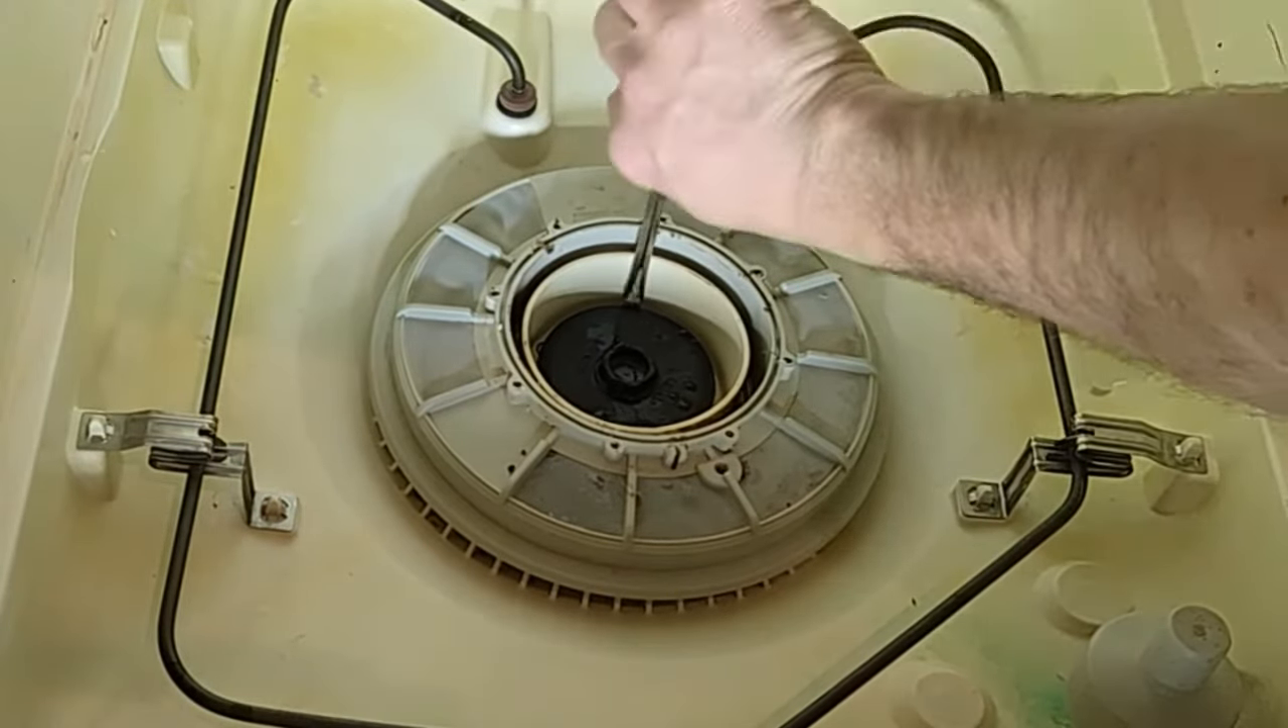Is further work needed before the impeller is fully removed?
Yes.